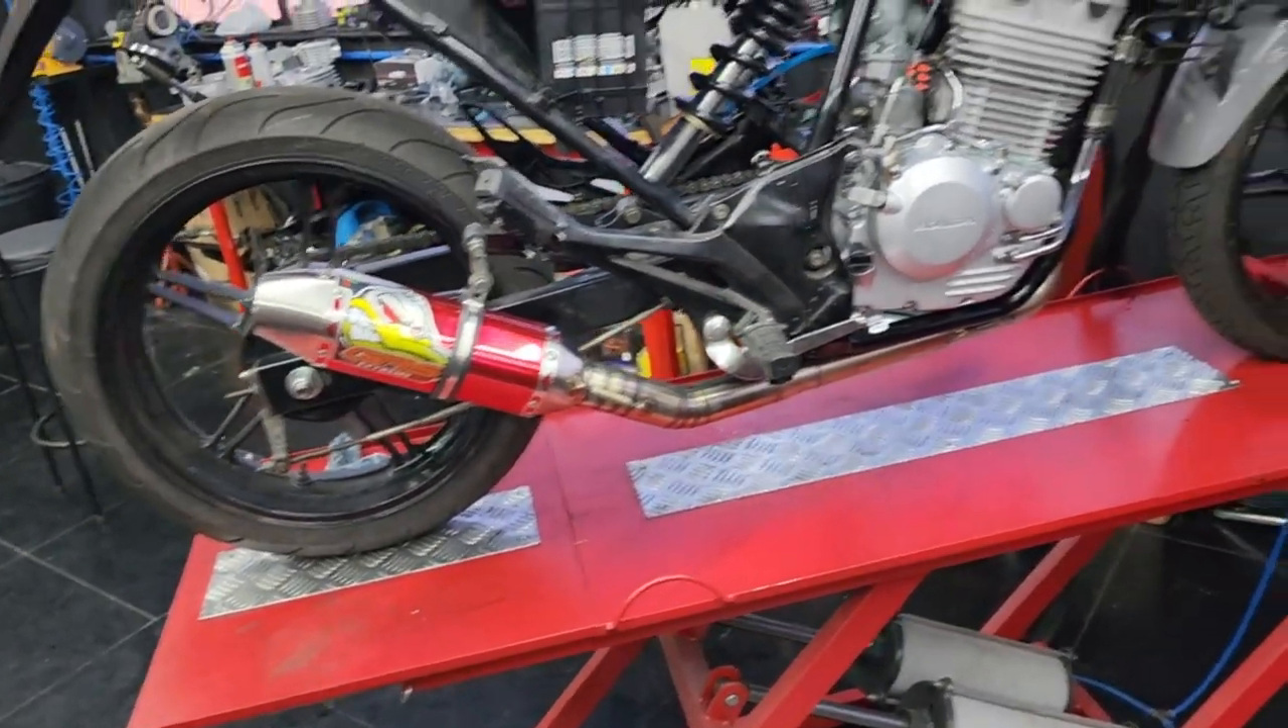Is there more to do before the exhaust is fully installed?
No.